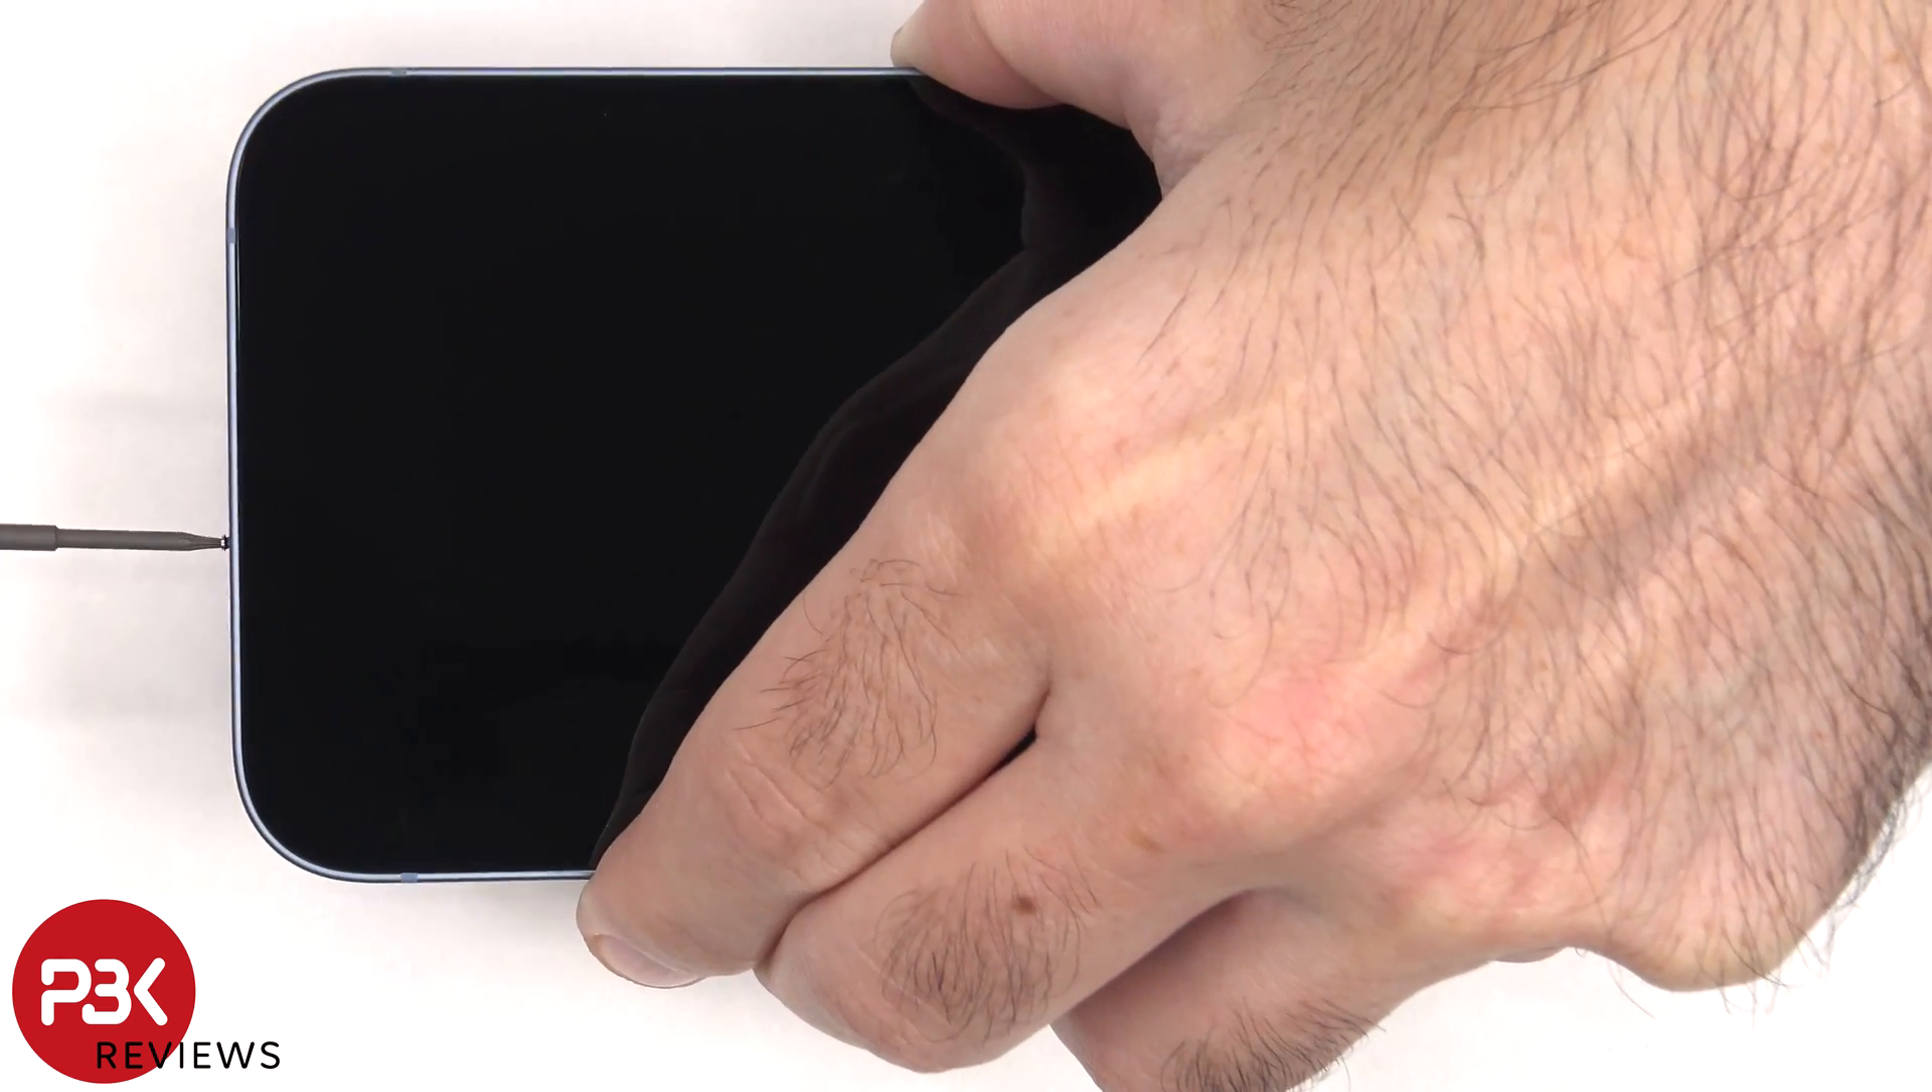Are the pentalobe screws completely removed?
No.